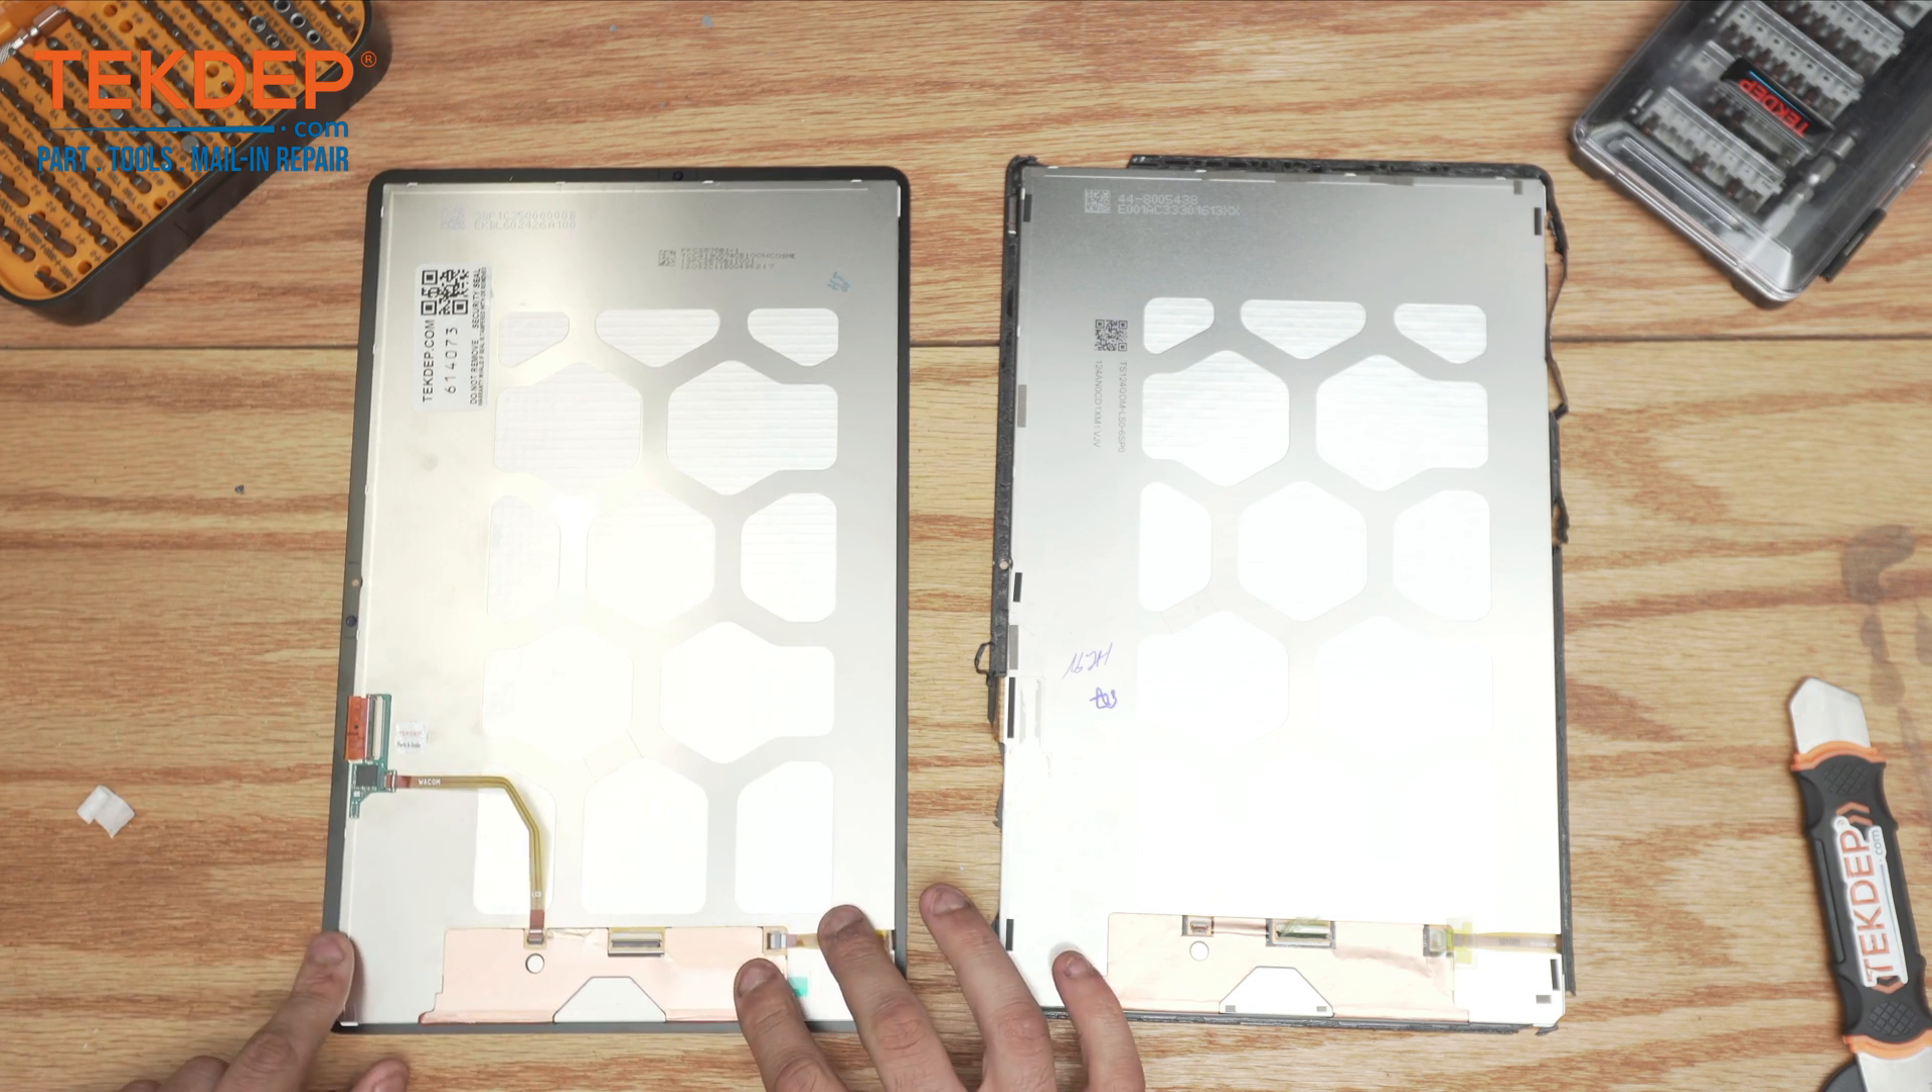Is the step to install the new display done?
No.